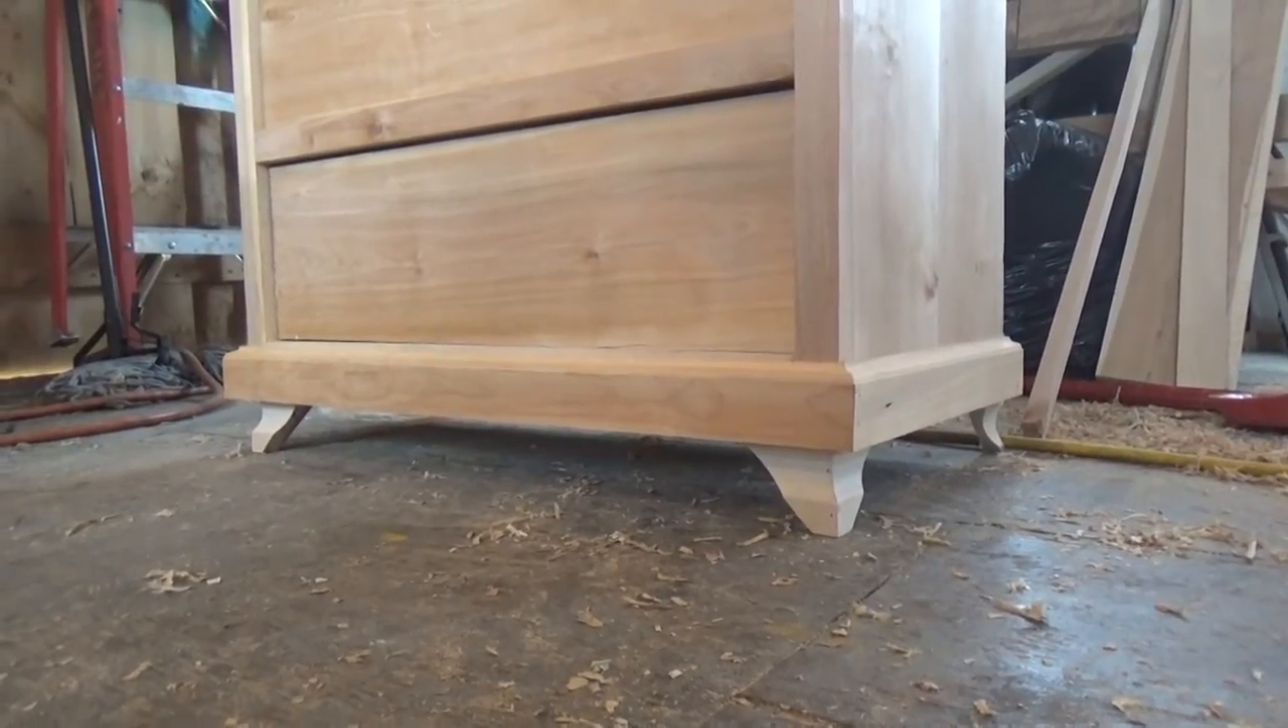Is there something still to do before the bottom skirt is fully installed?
No.